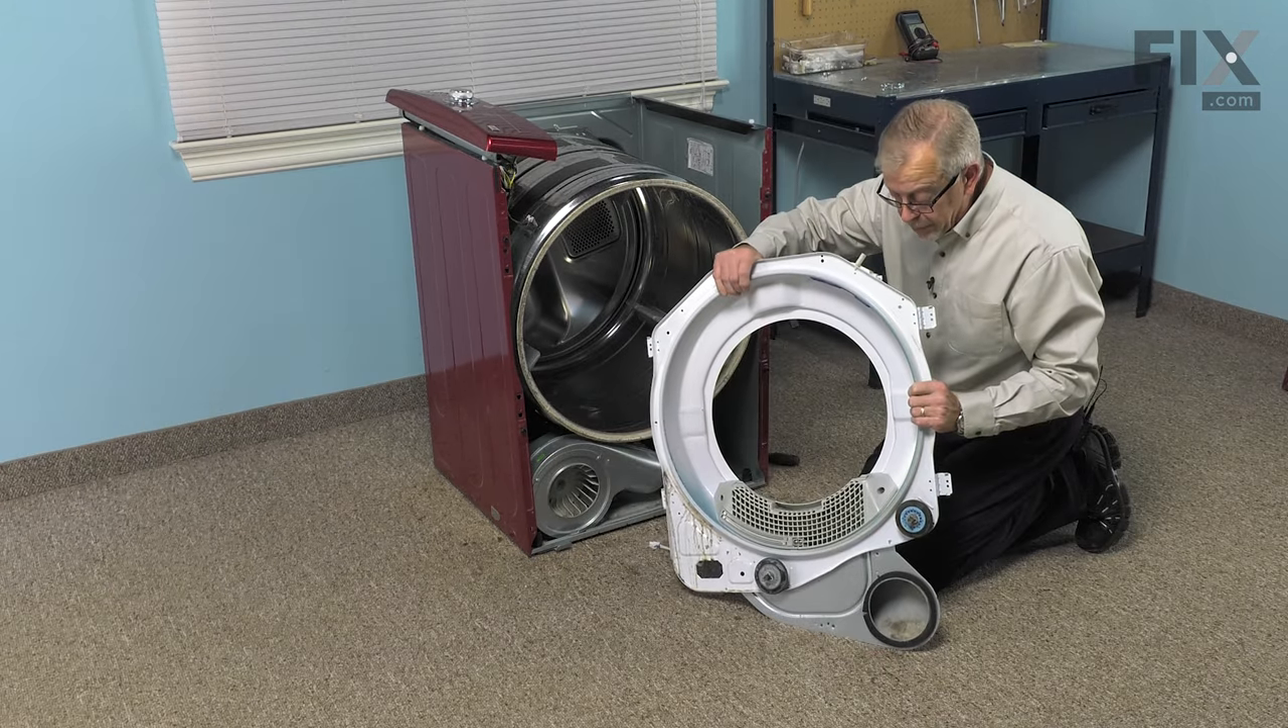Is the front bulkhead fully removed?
Yes.